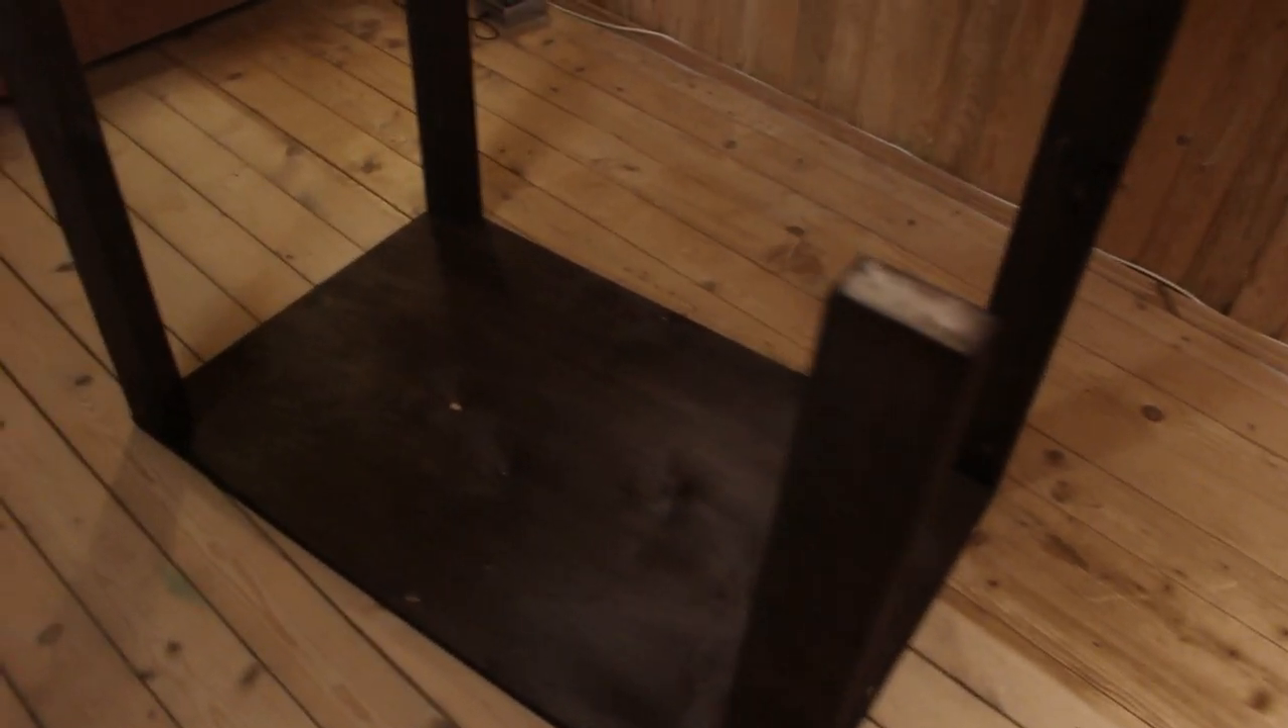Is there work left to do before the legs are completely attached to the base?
No.